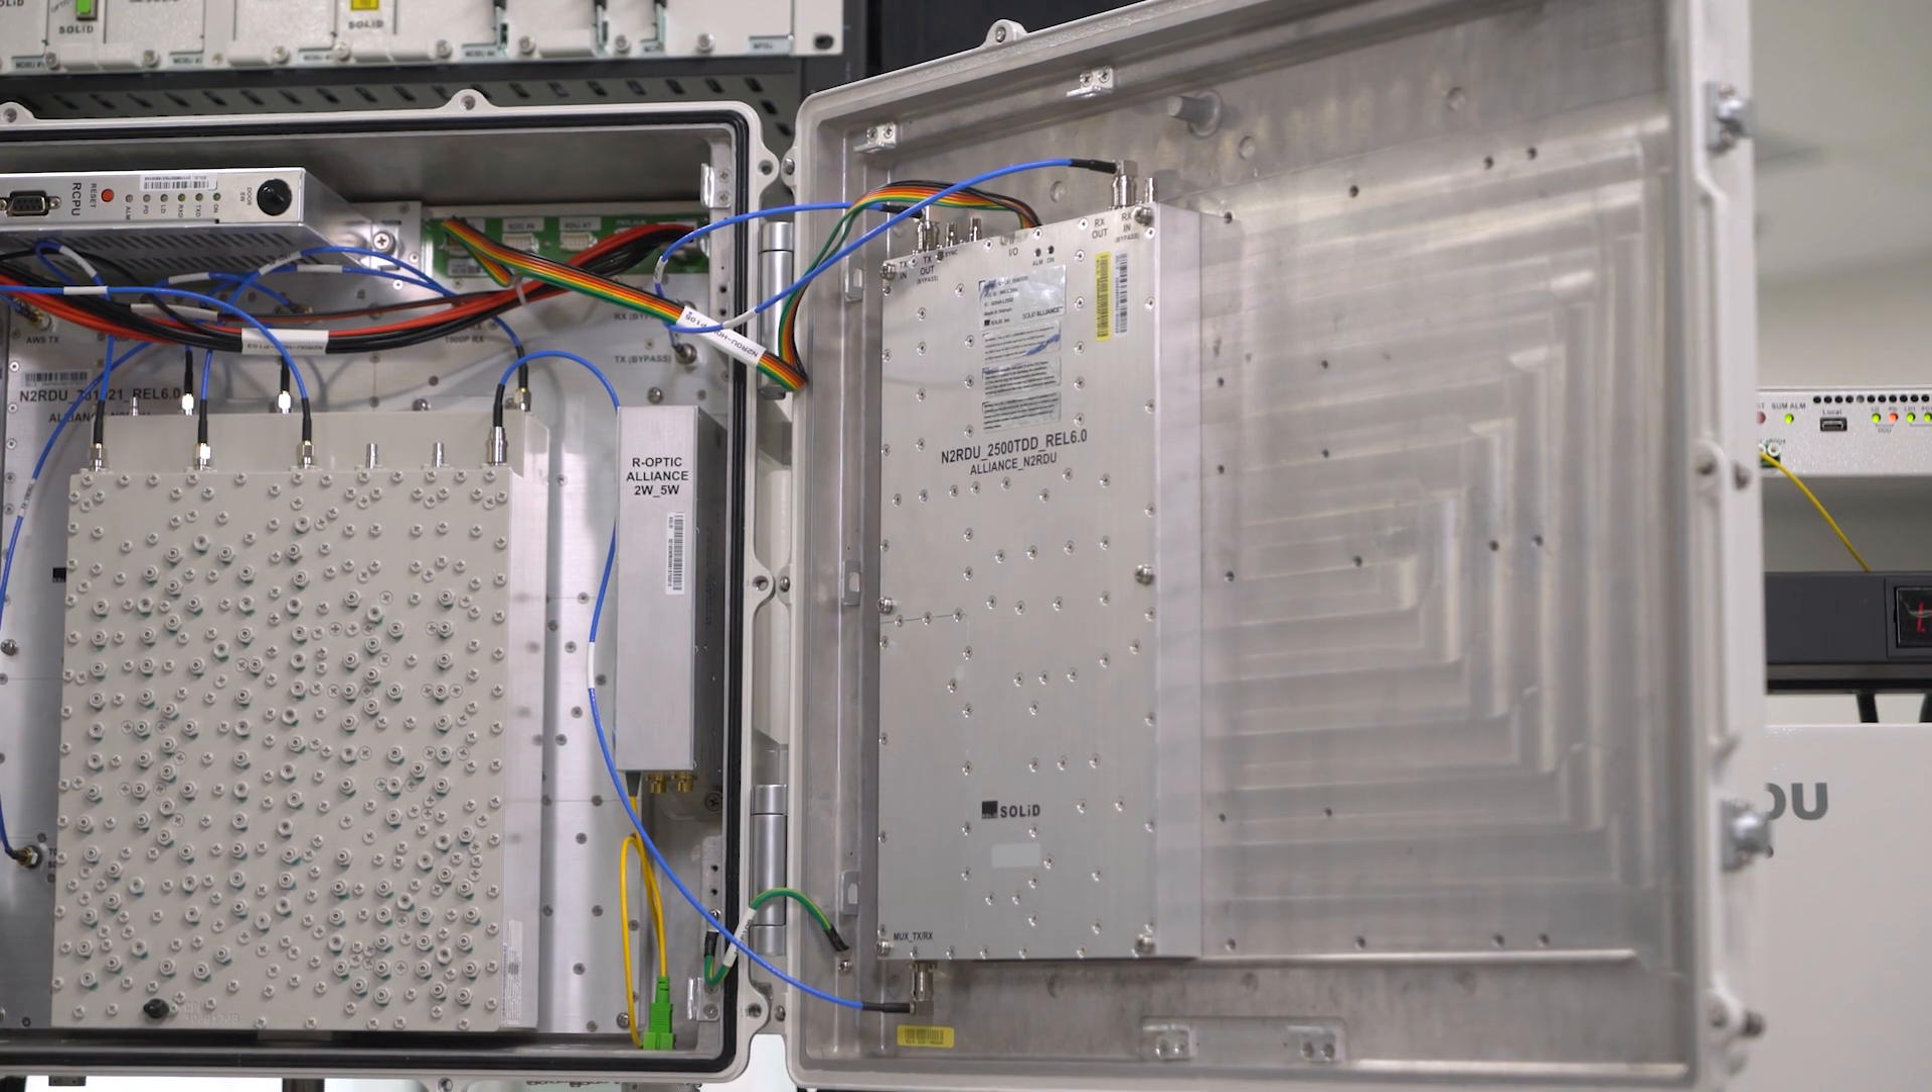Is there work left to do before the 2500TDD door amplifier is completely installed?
No.